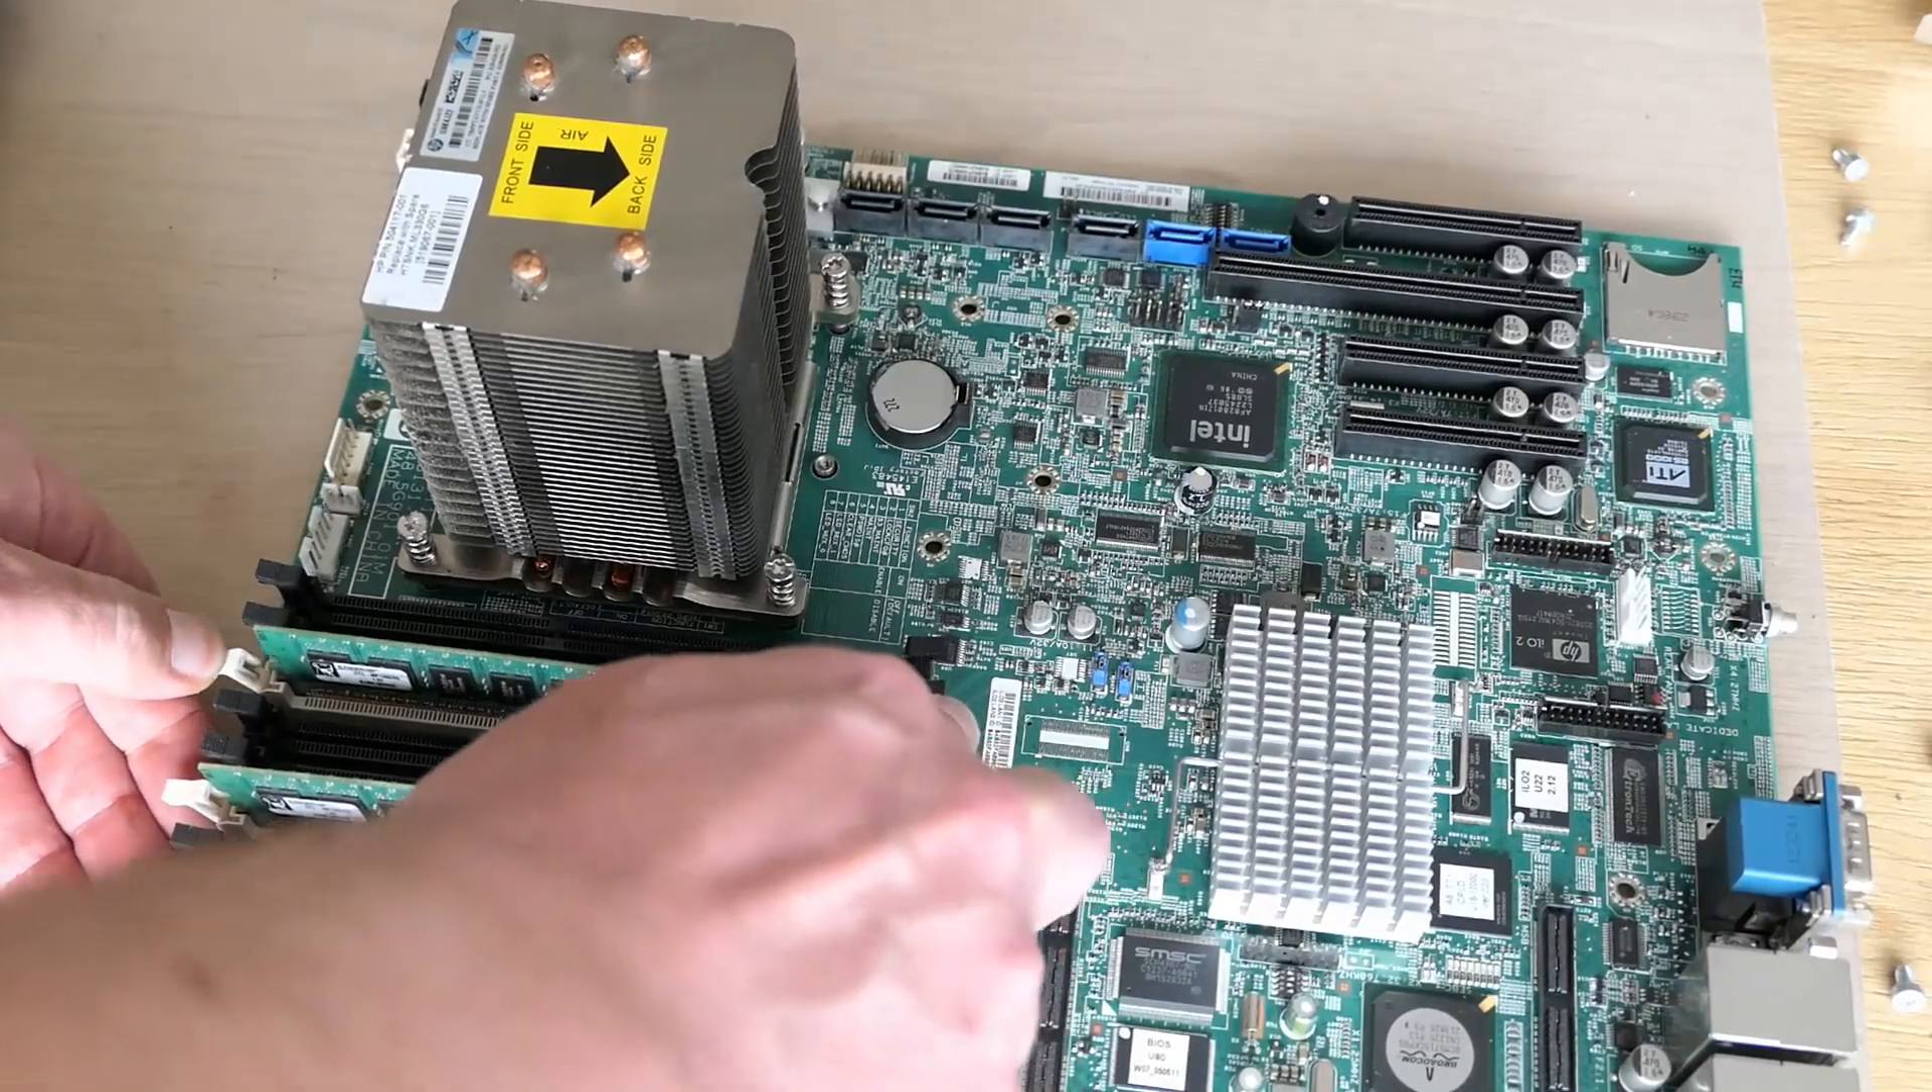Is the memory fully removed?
No.